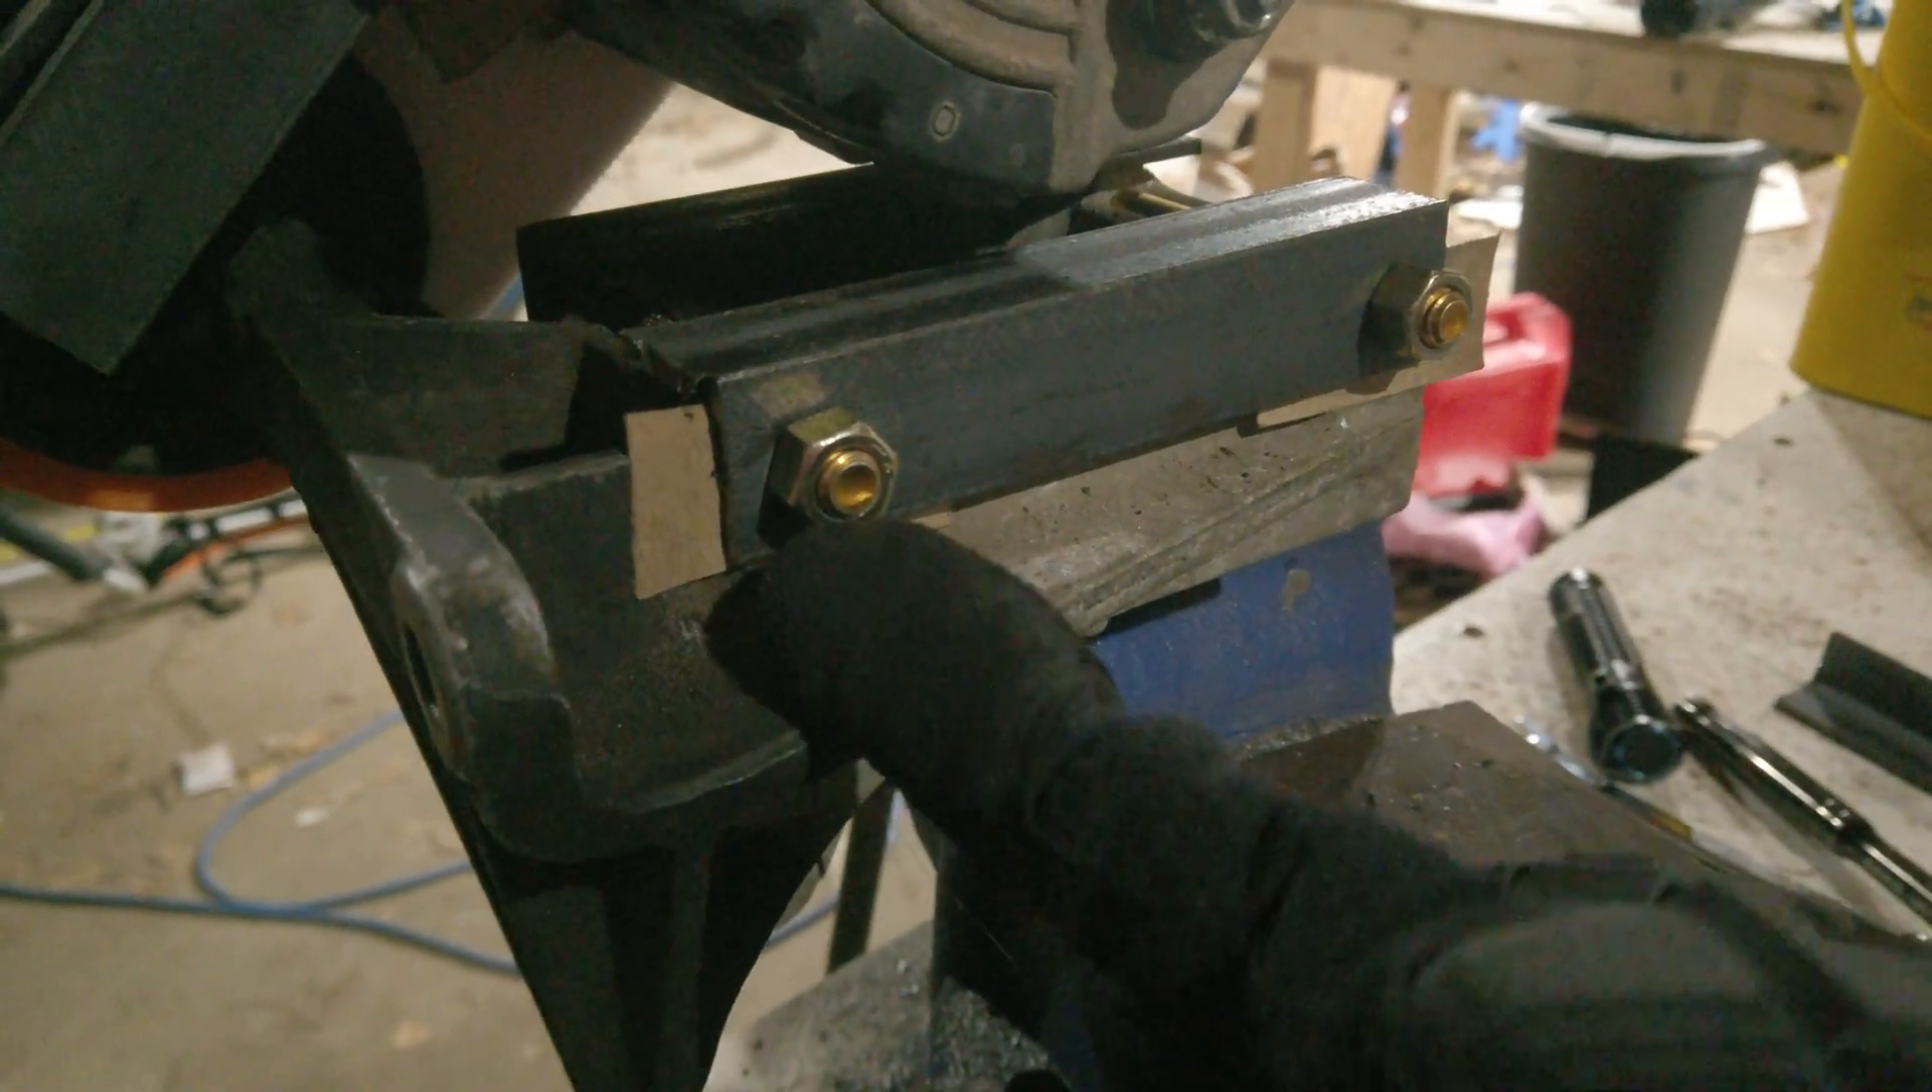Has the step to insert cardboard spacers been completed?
Yes.